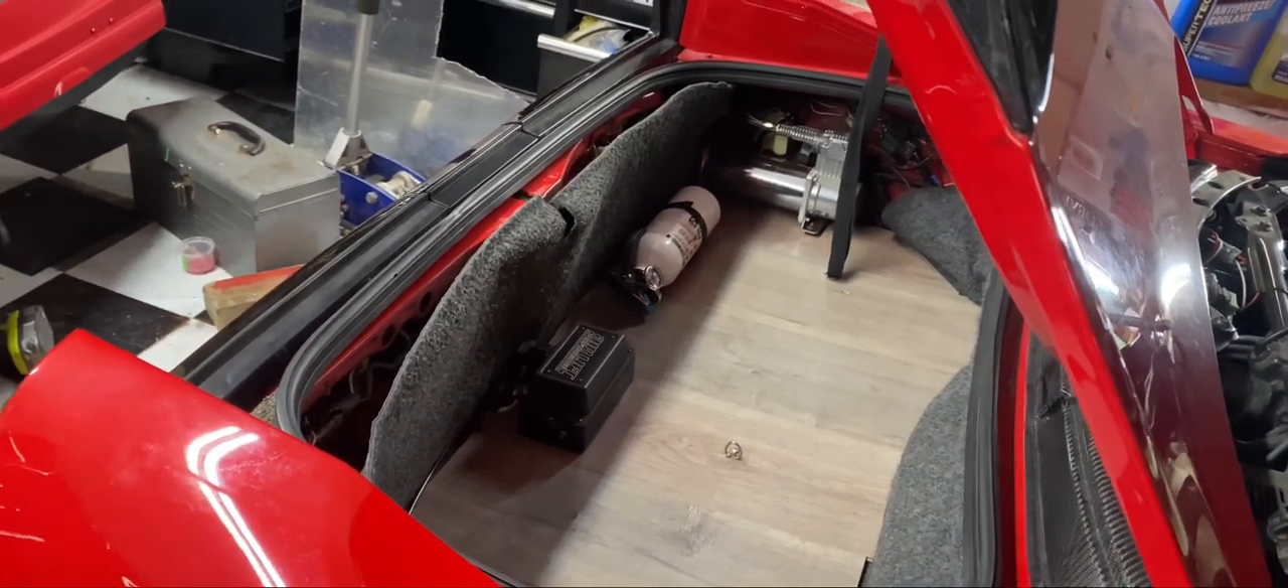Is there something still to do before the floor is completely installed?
No.